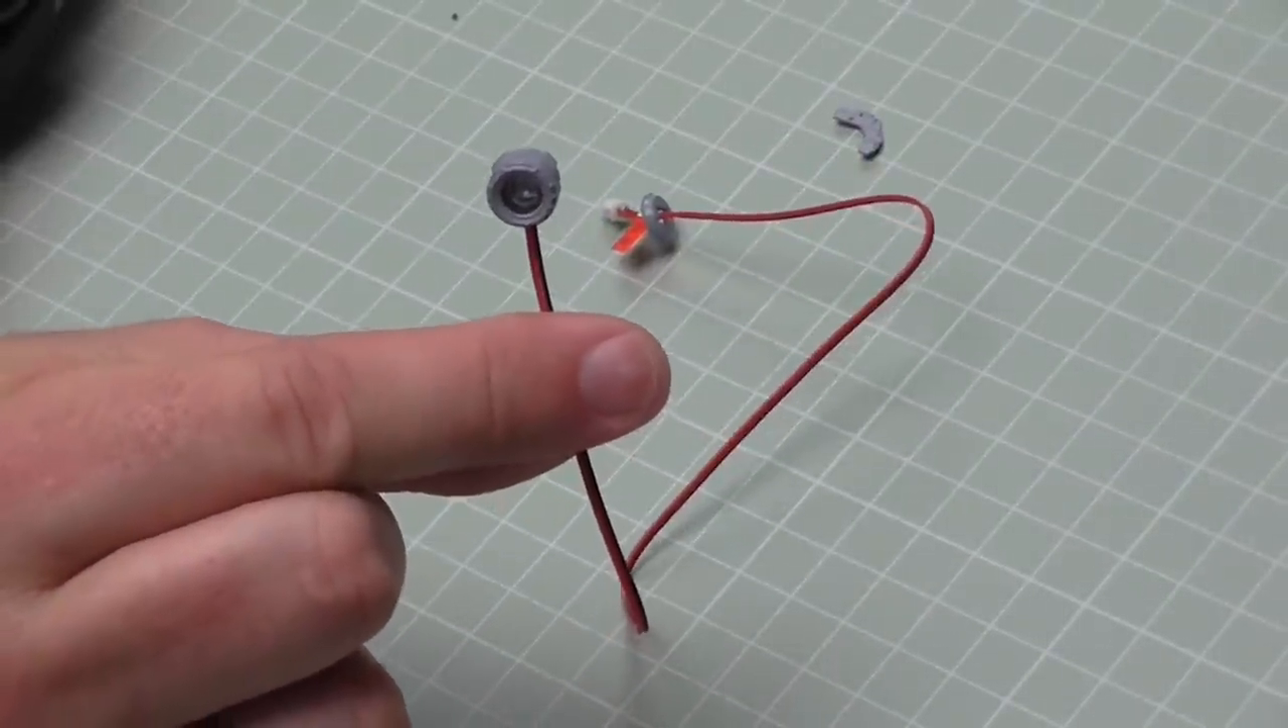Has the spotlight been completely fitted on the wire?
Yes.